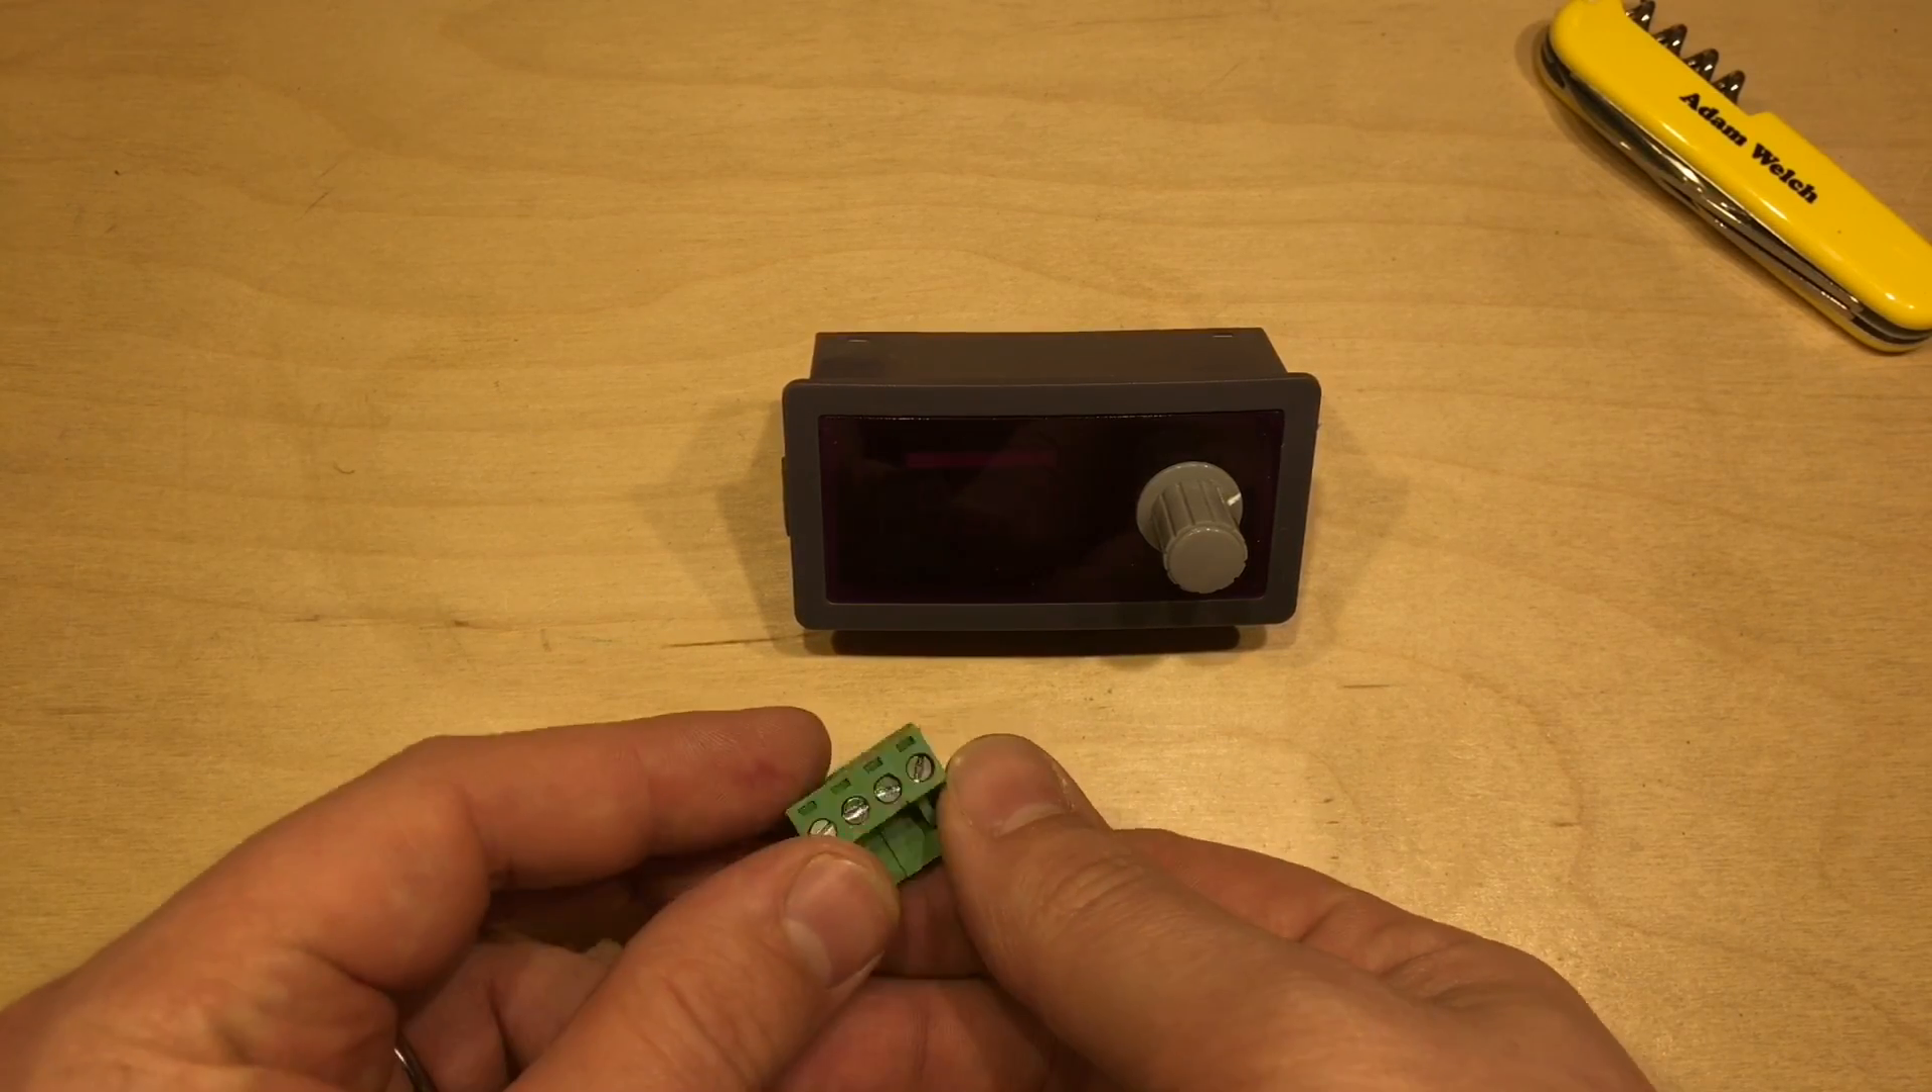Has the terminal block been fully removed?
Yes.